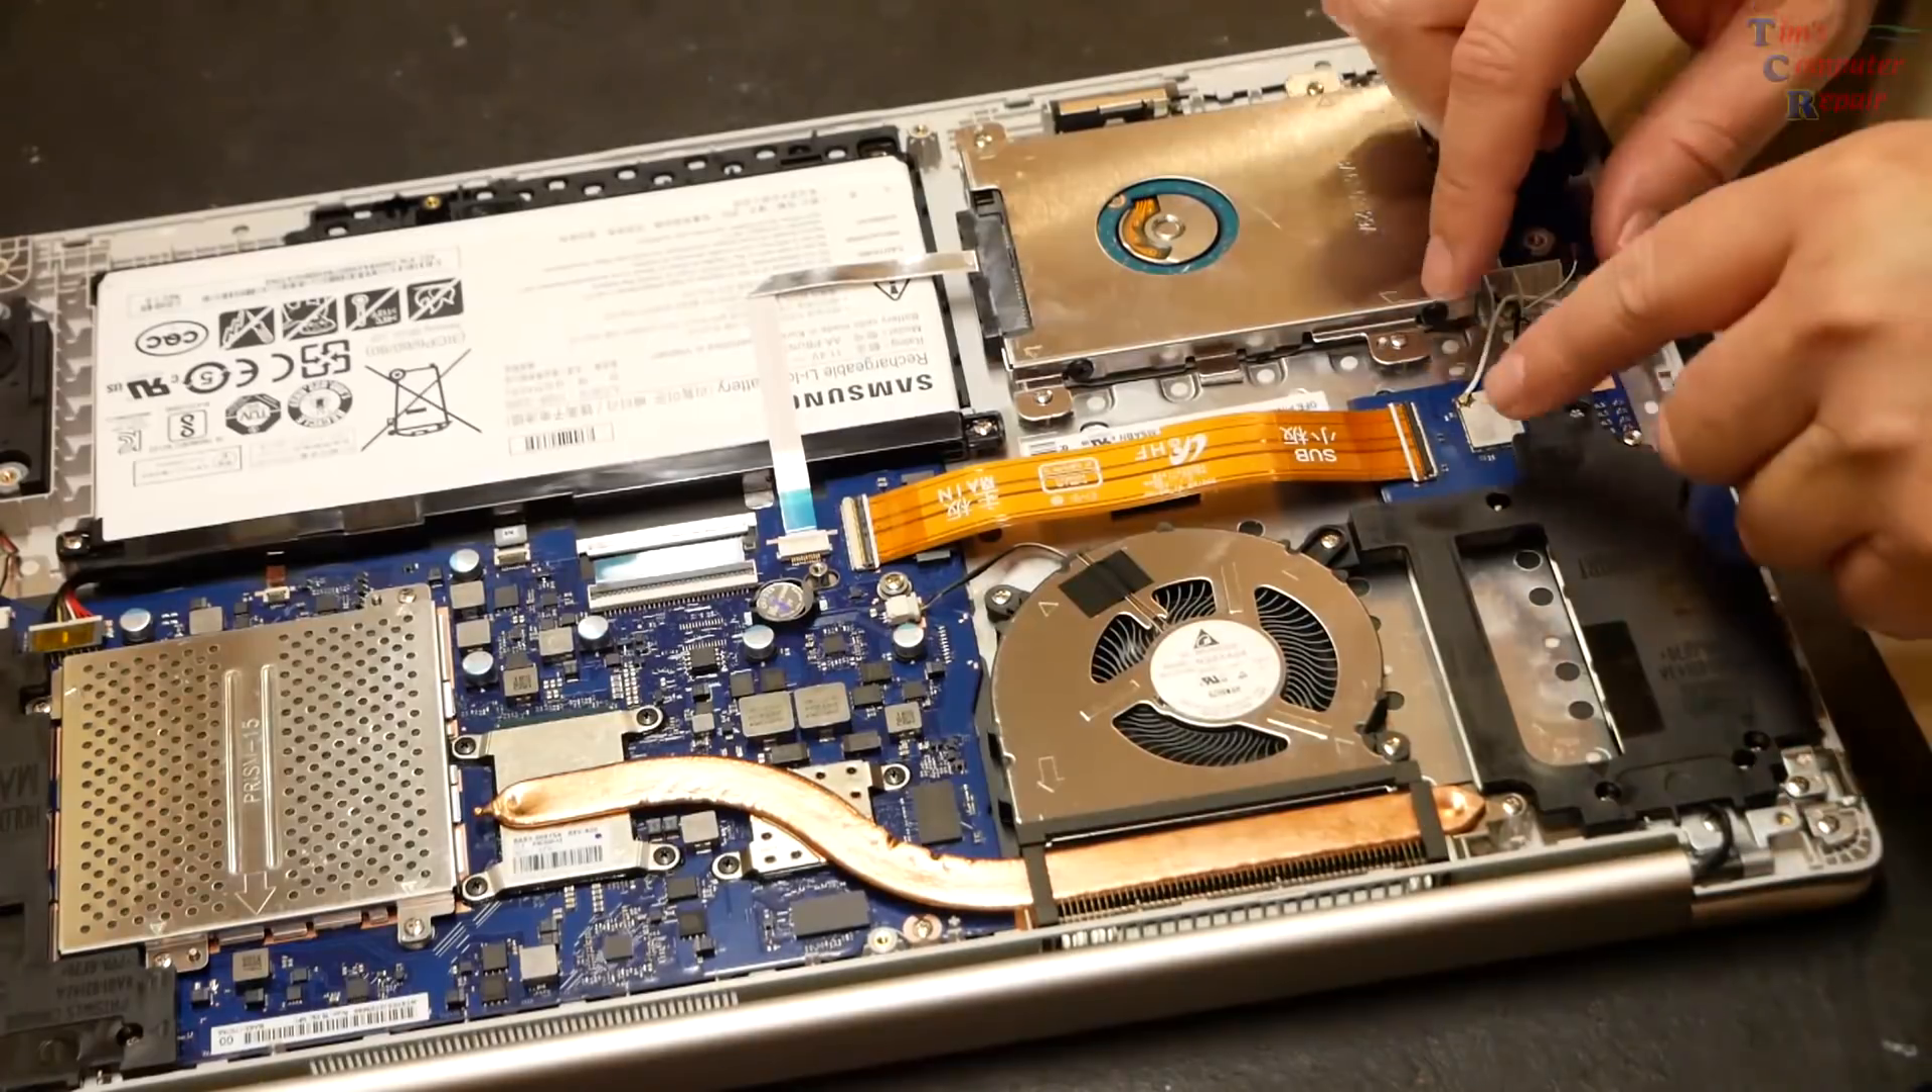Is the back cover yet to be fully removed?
No.